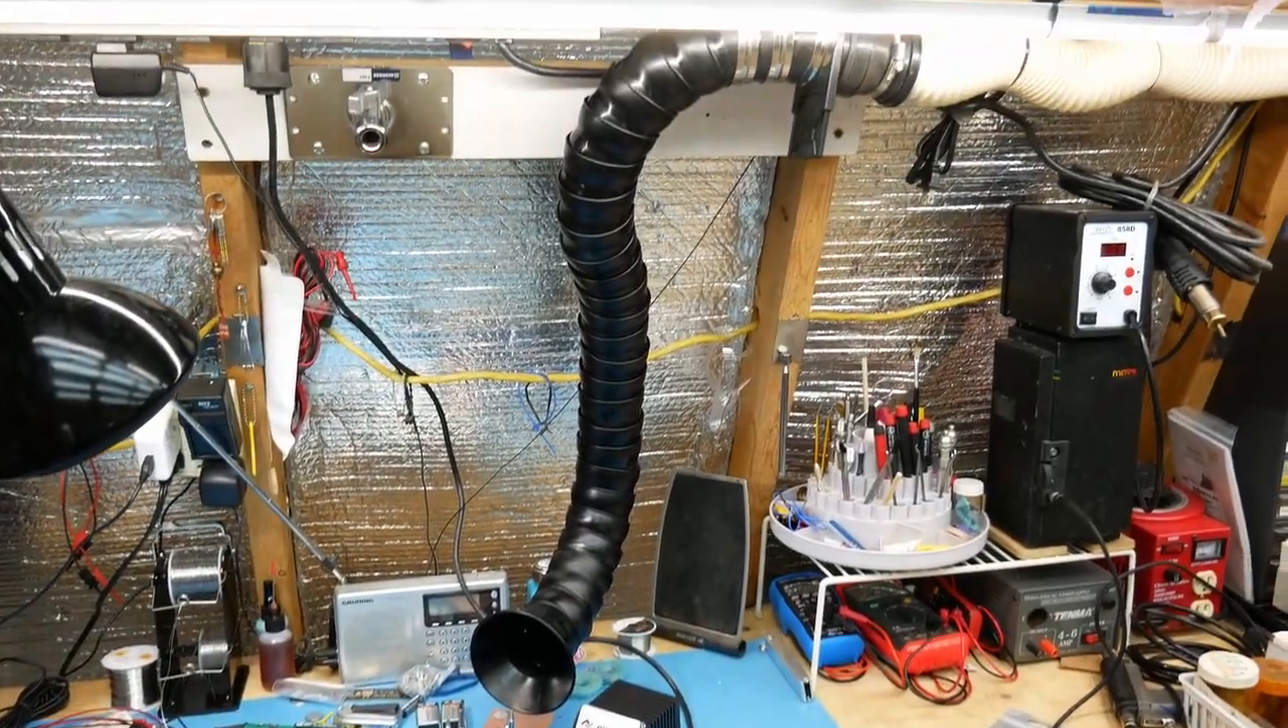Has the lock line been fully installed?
Yes.